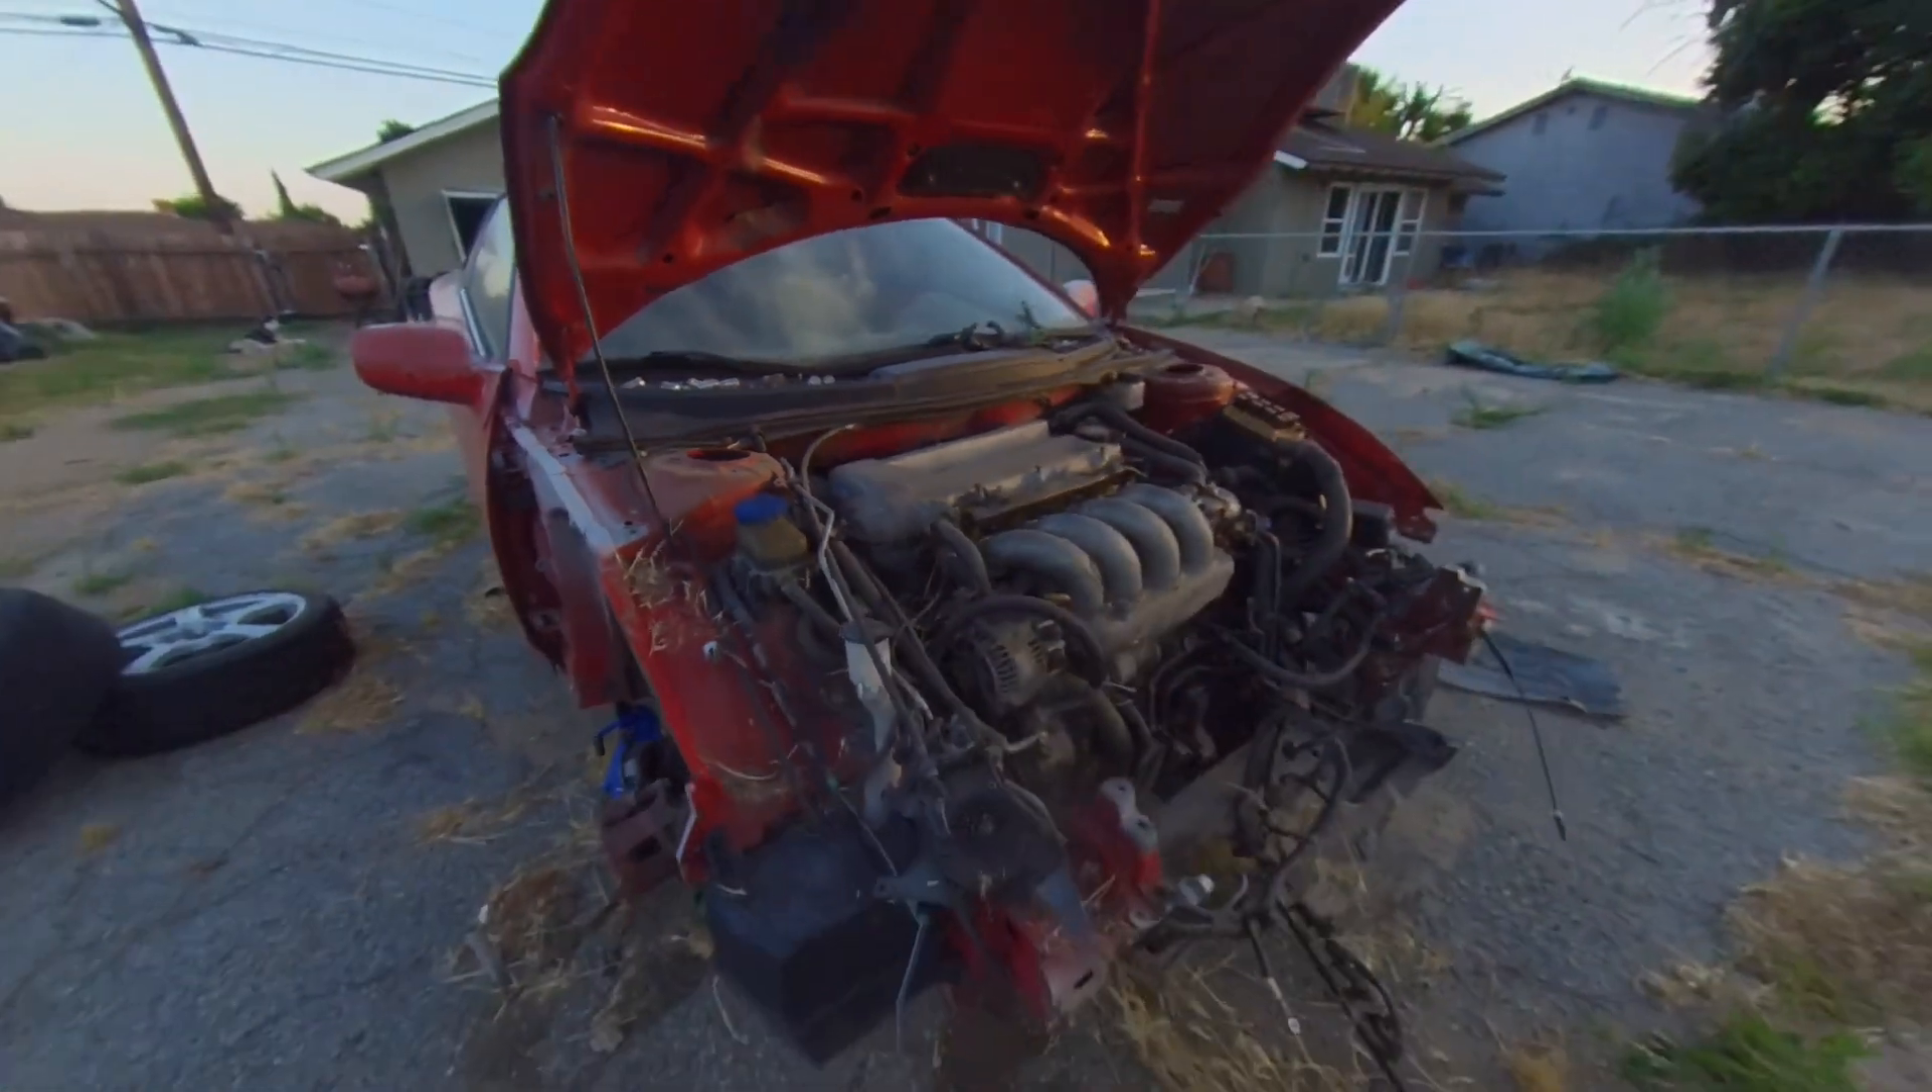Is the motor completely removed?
No.